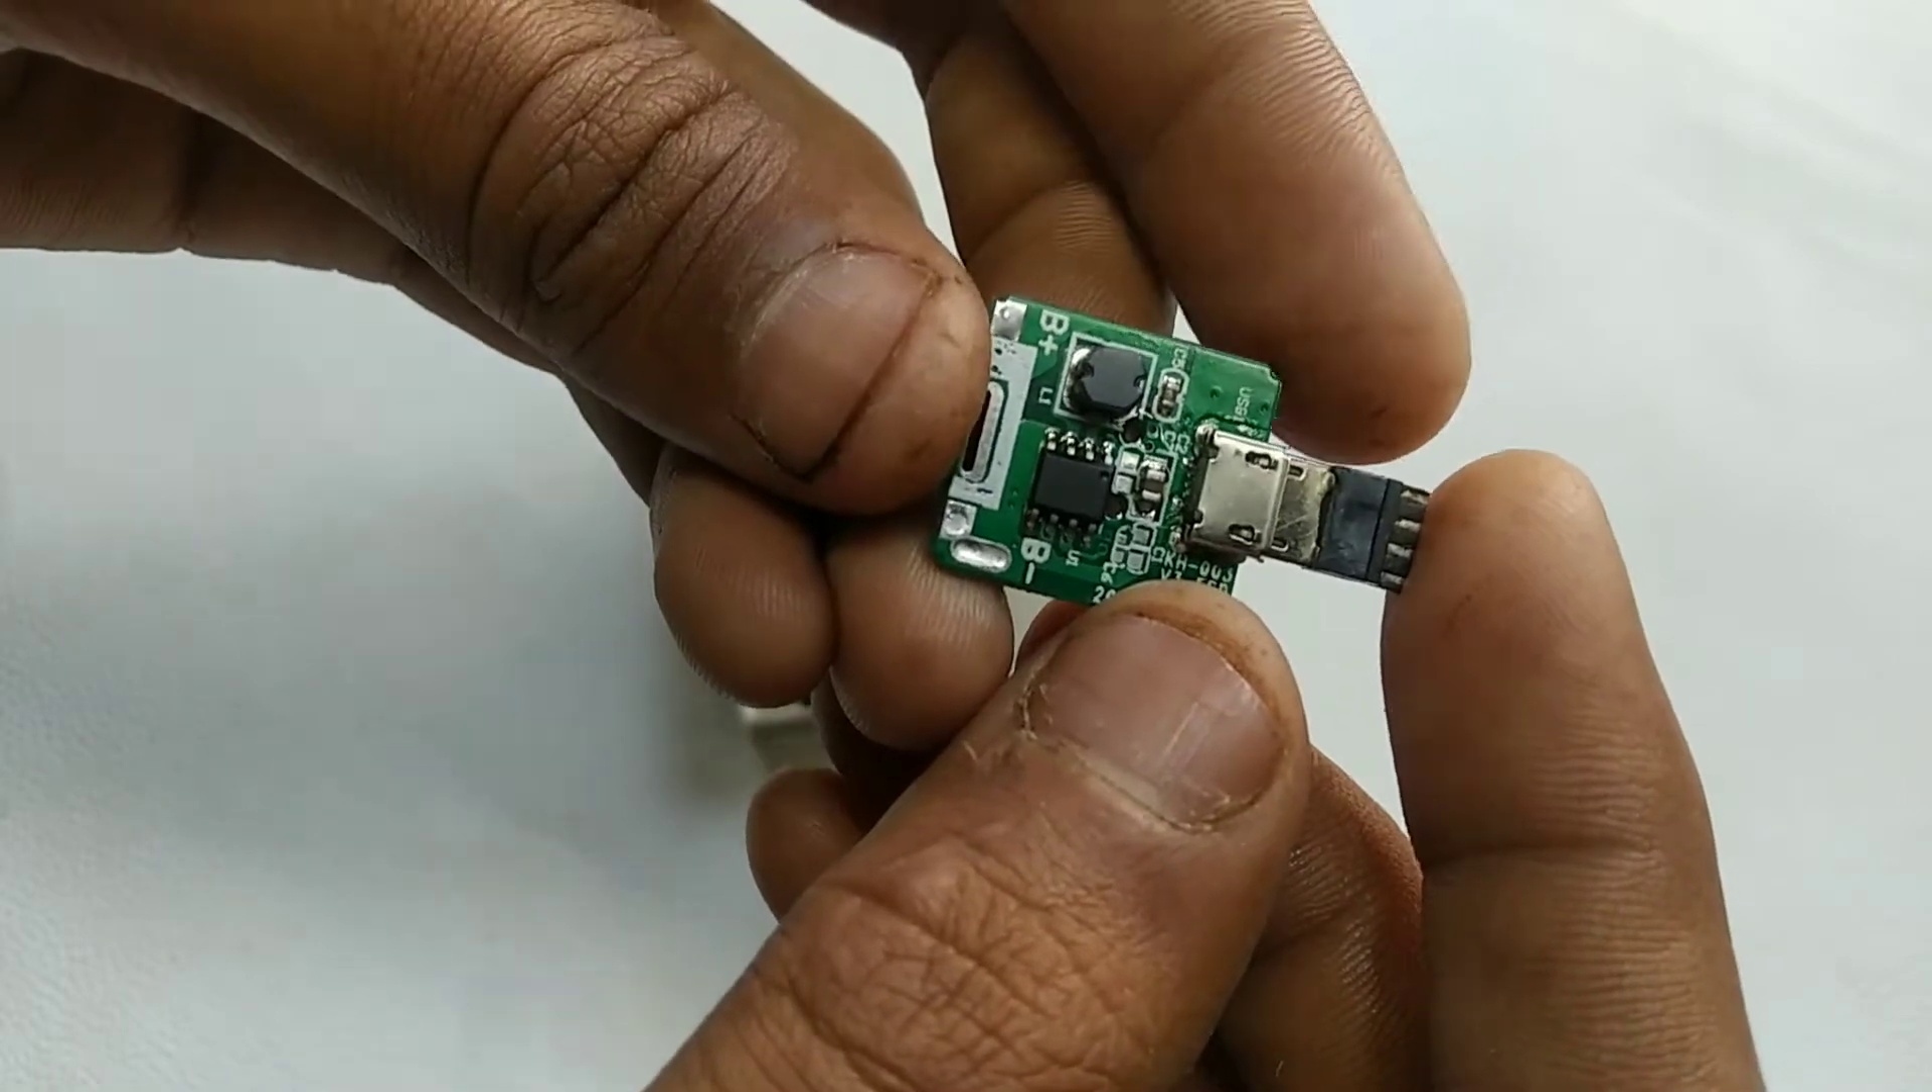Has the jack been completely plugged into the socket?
Yes.